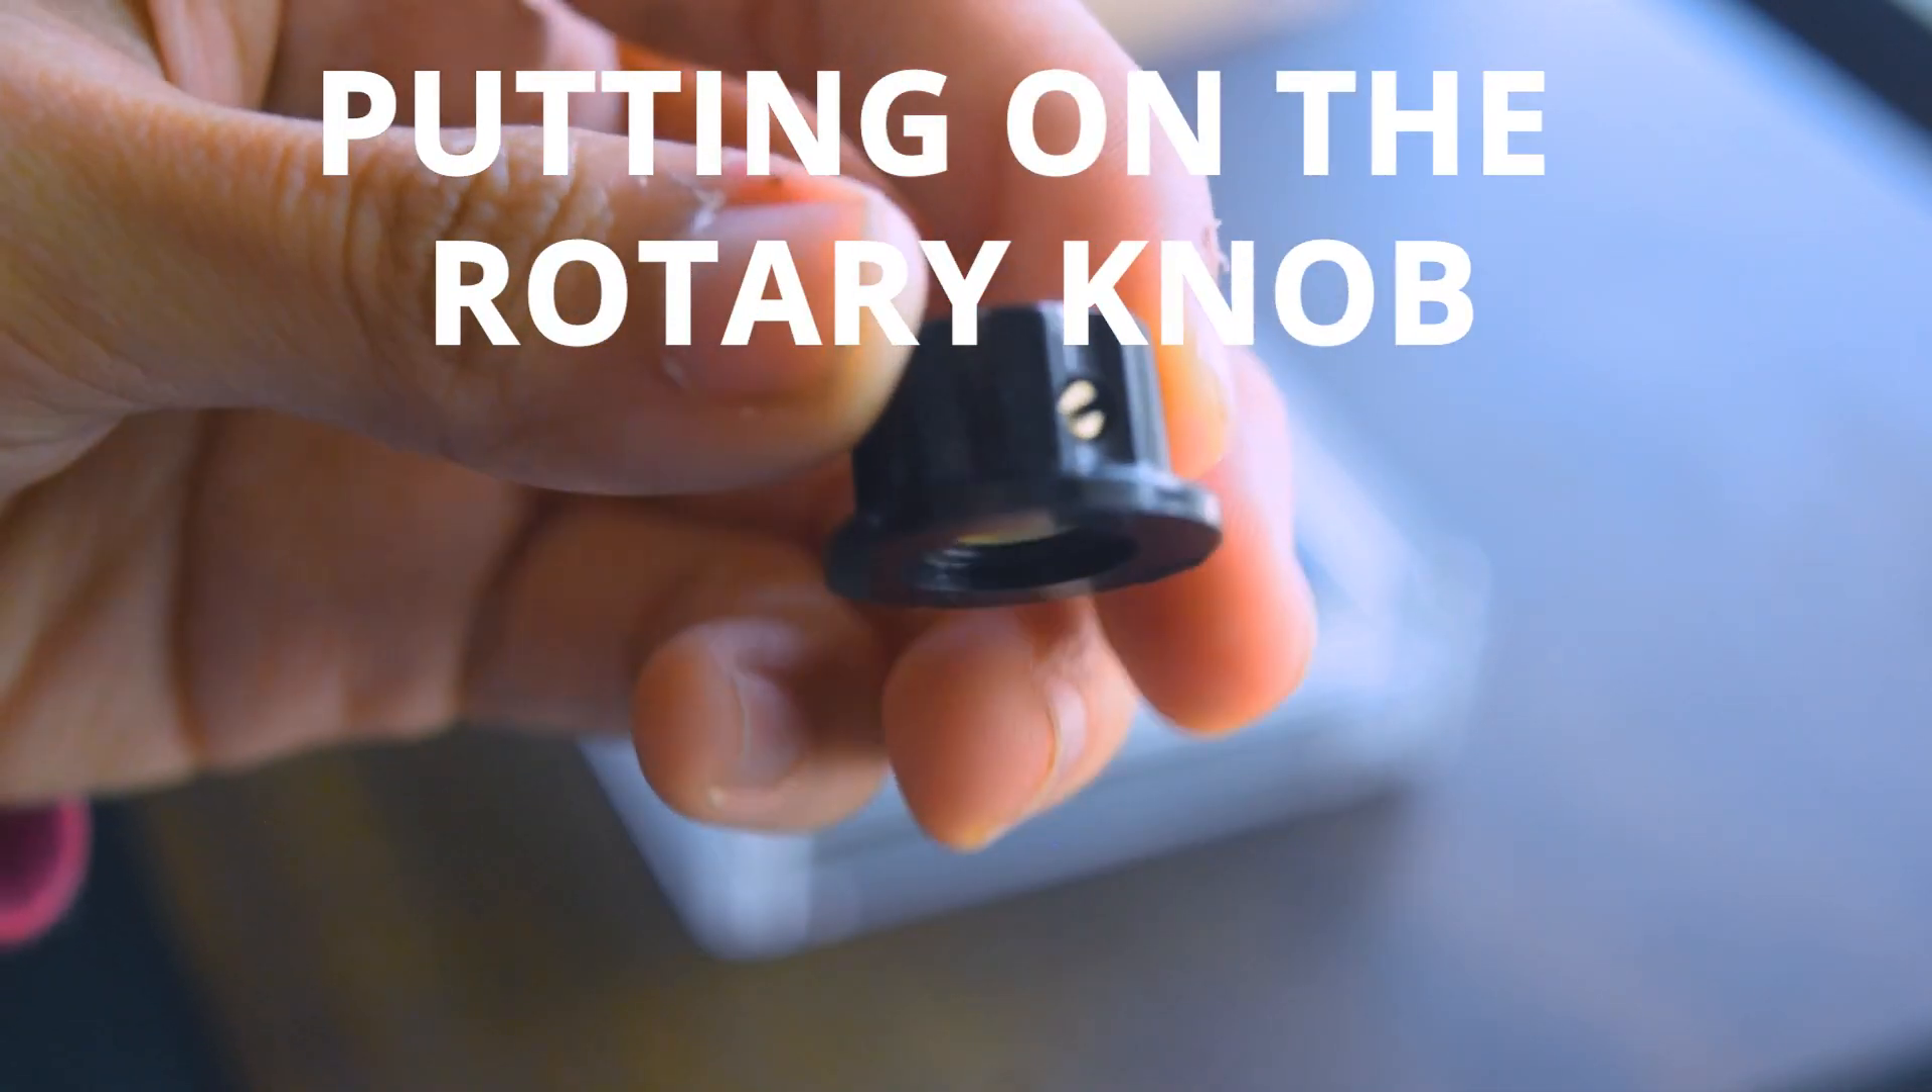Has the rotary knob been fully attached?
No.